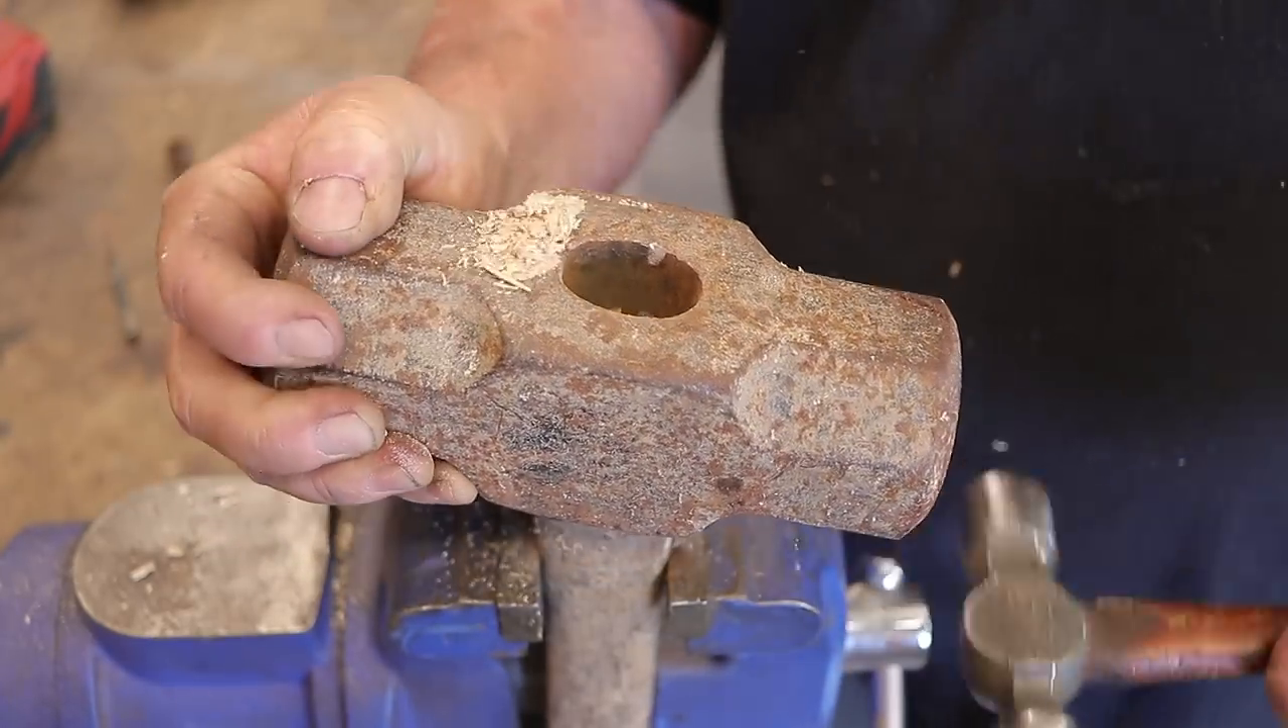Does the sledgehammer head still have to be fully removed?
No.